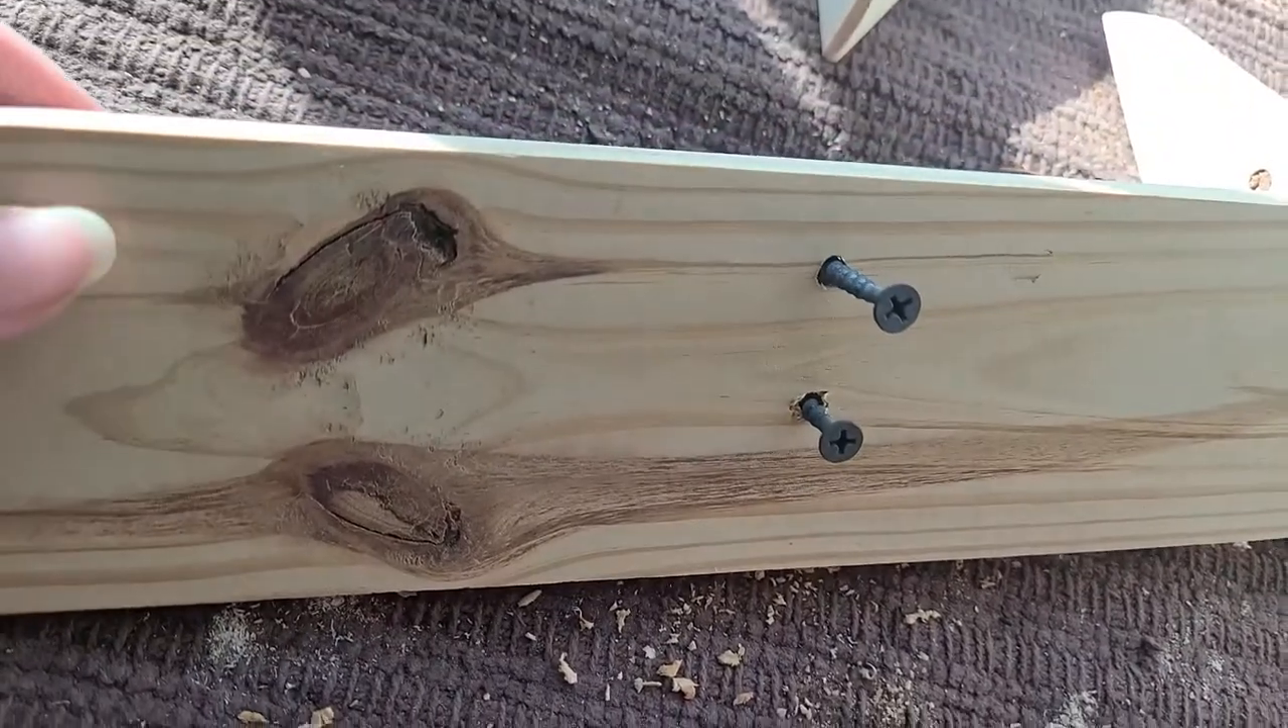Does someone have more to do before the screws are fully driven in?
Yes.